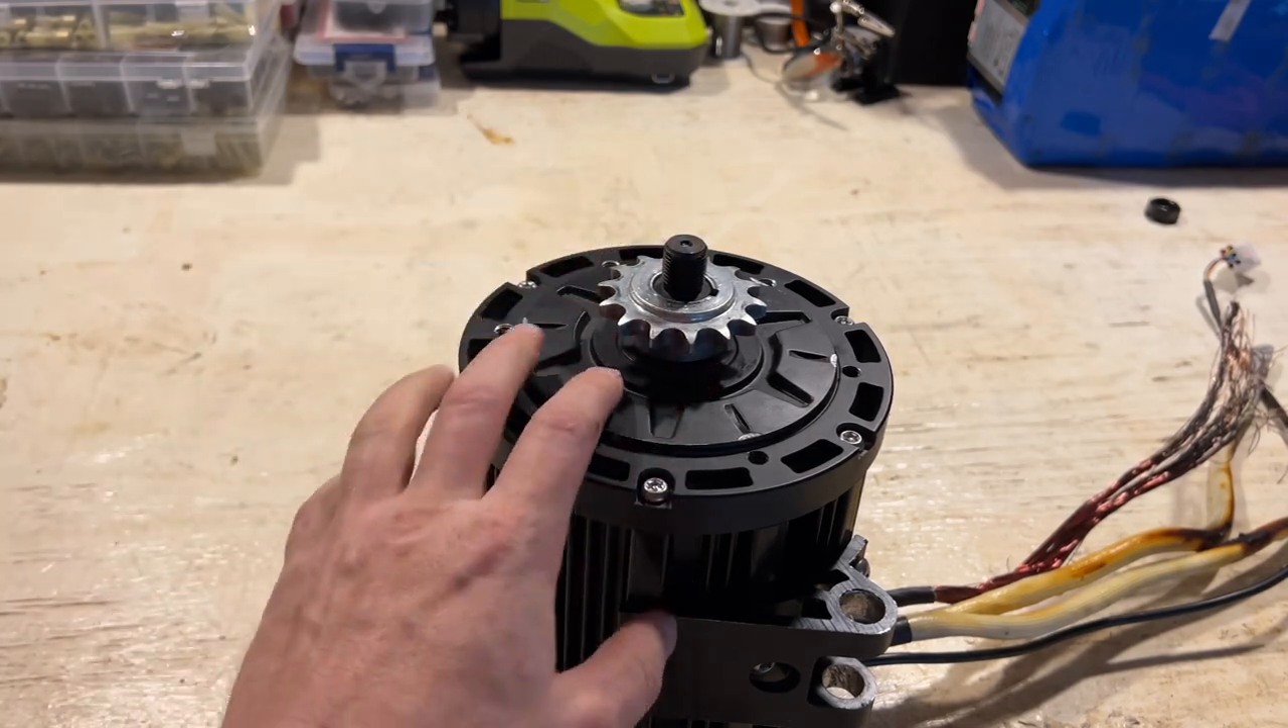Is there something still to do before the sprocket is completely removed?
Yes.